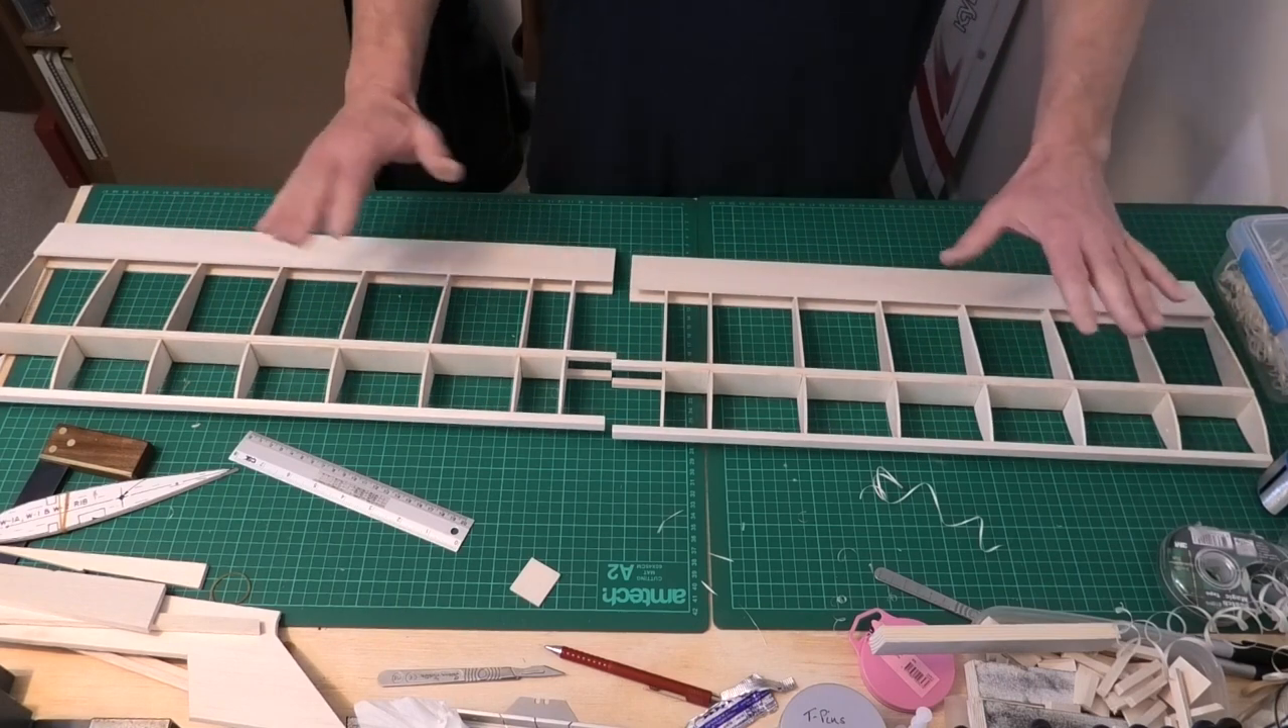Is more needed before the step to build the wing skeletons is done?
No.